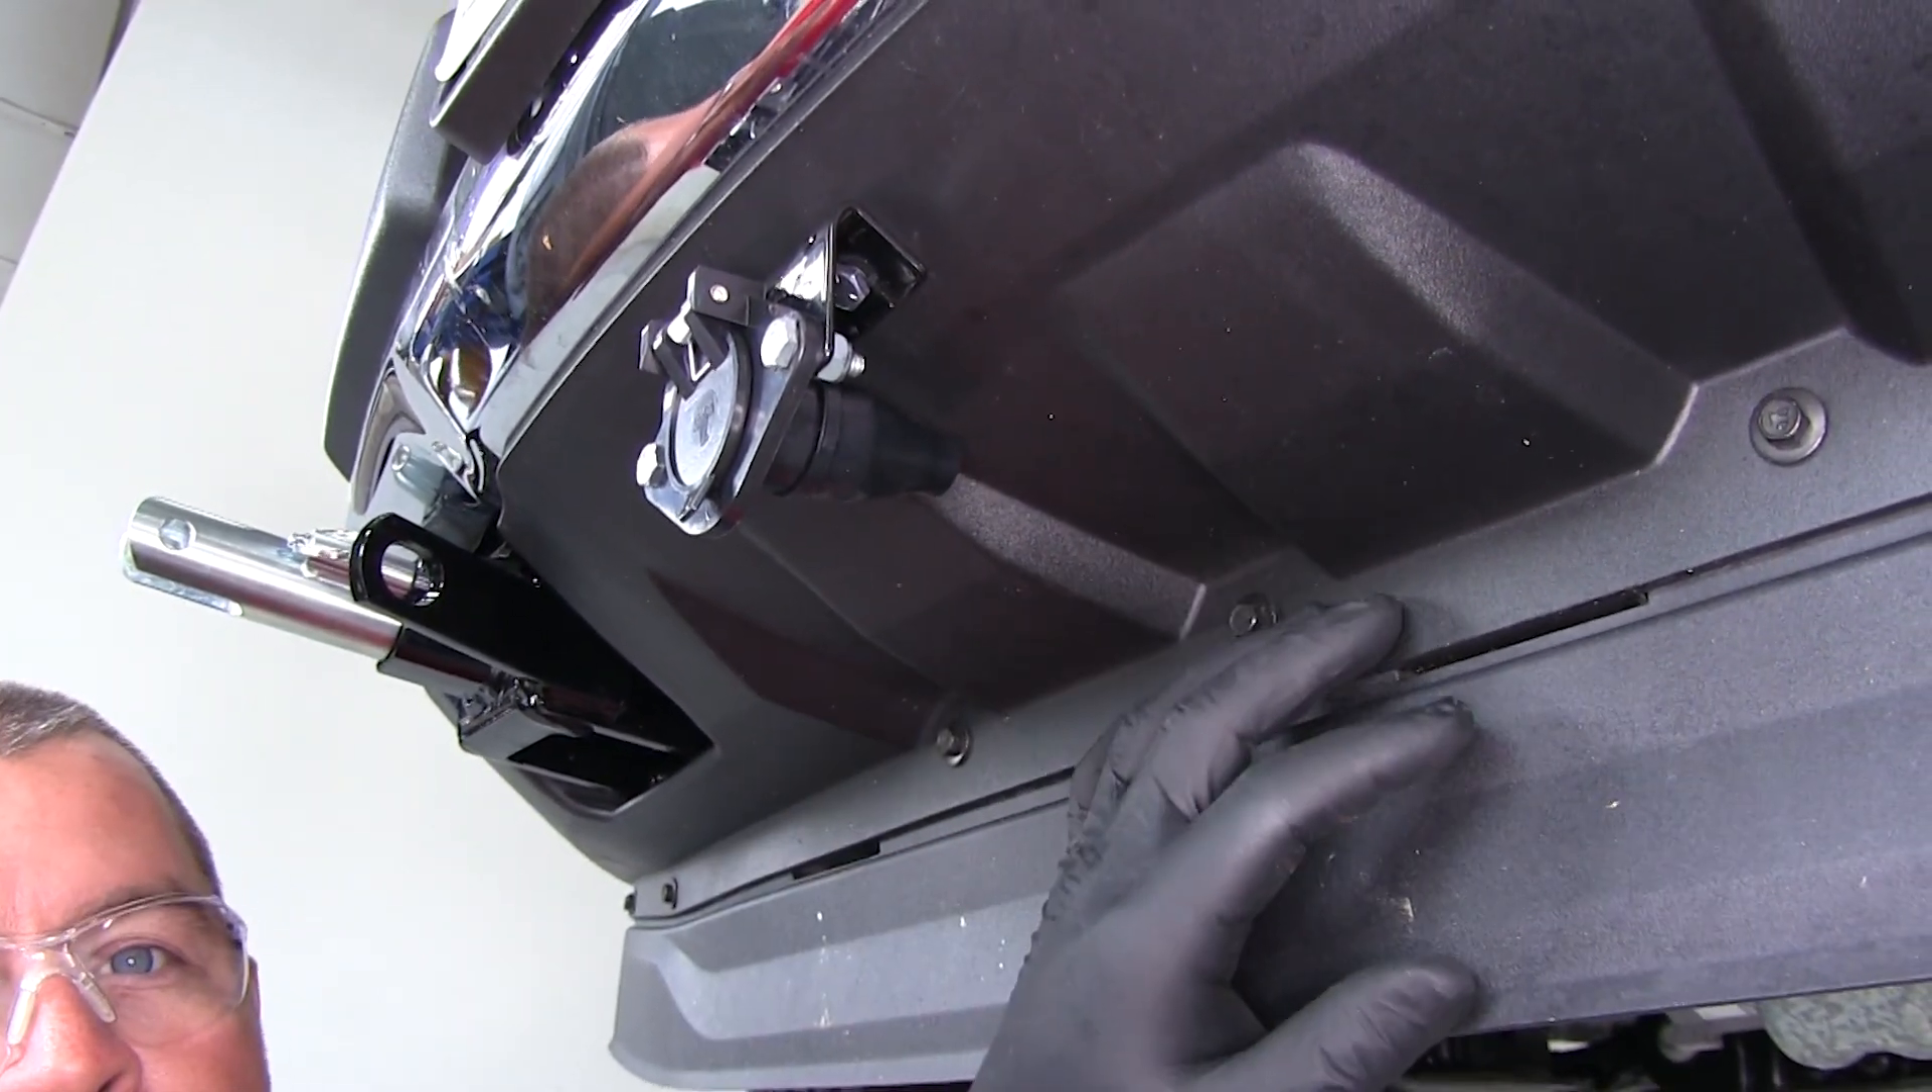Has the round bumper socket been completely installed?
Yes.